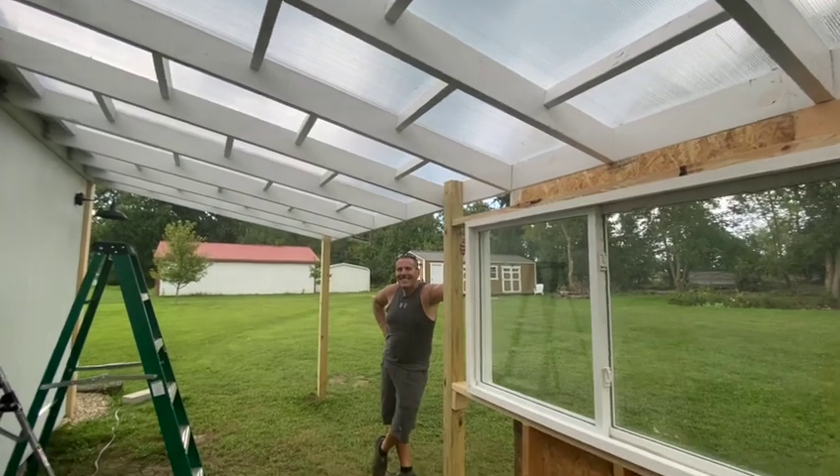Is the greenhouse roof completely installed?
Yes.